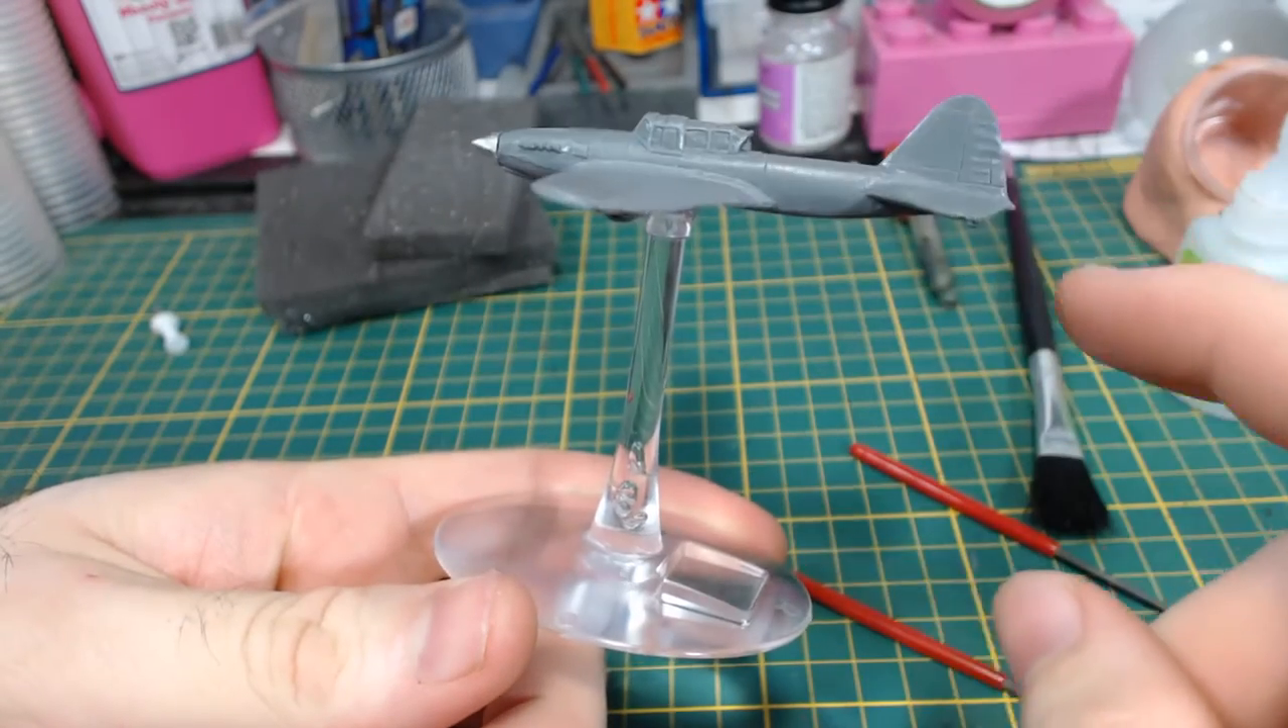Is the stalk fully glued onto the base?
Yes.